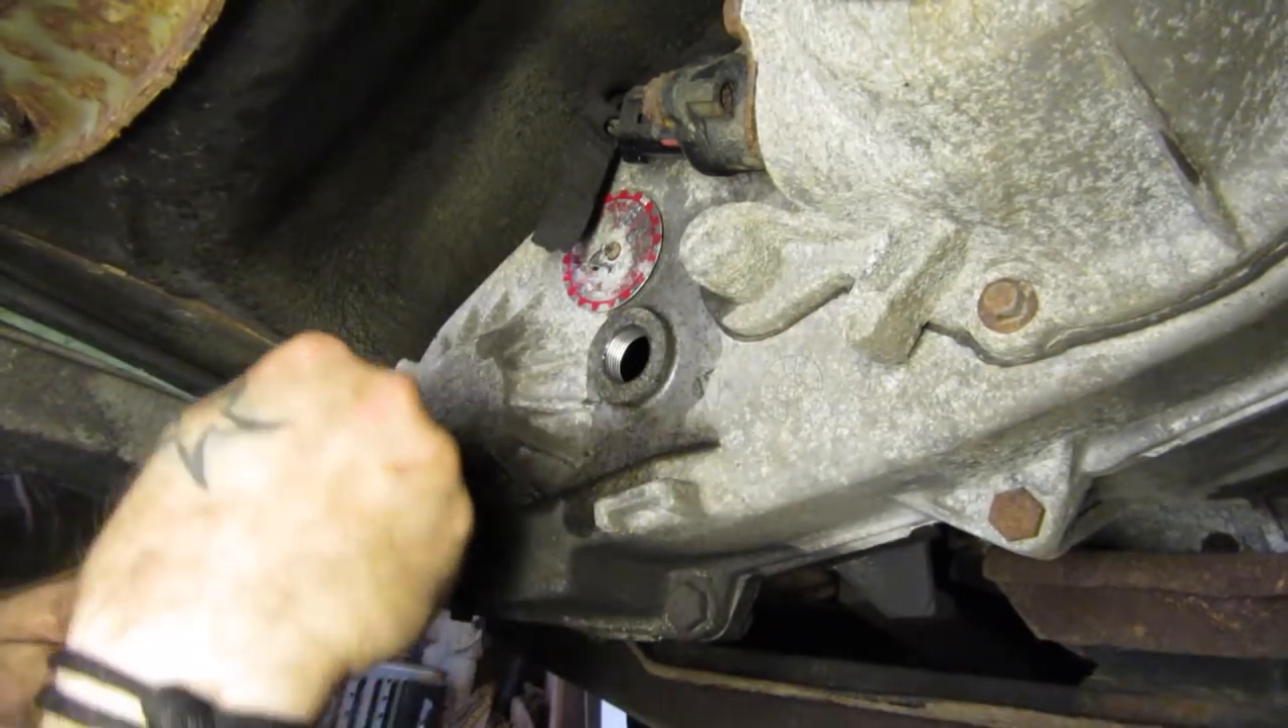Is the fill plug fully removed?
Yes.